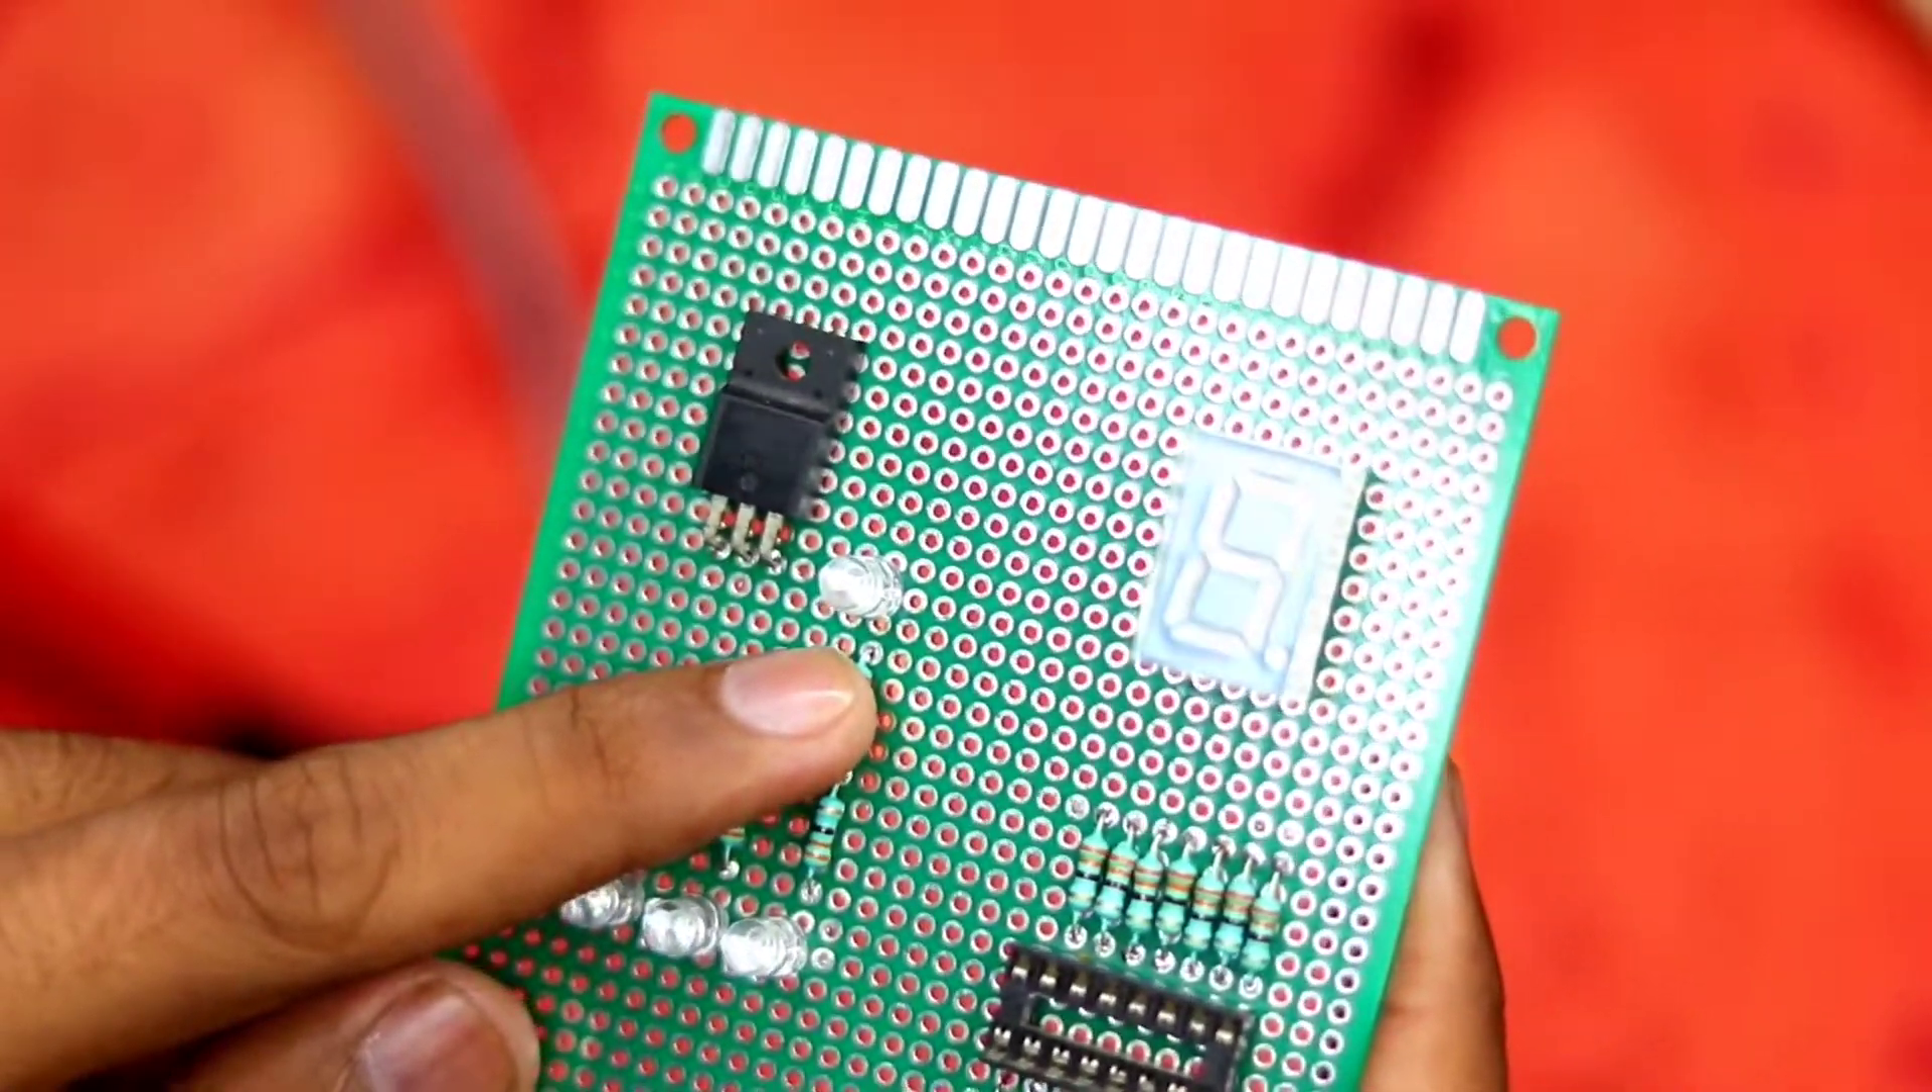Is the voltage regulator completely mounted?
Yes.